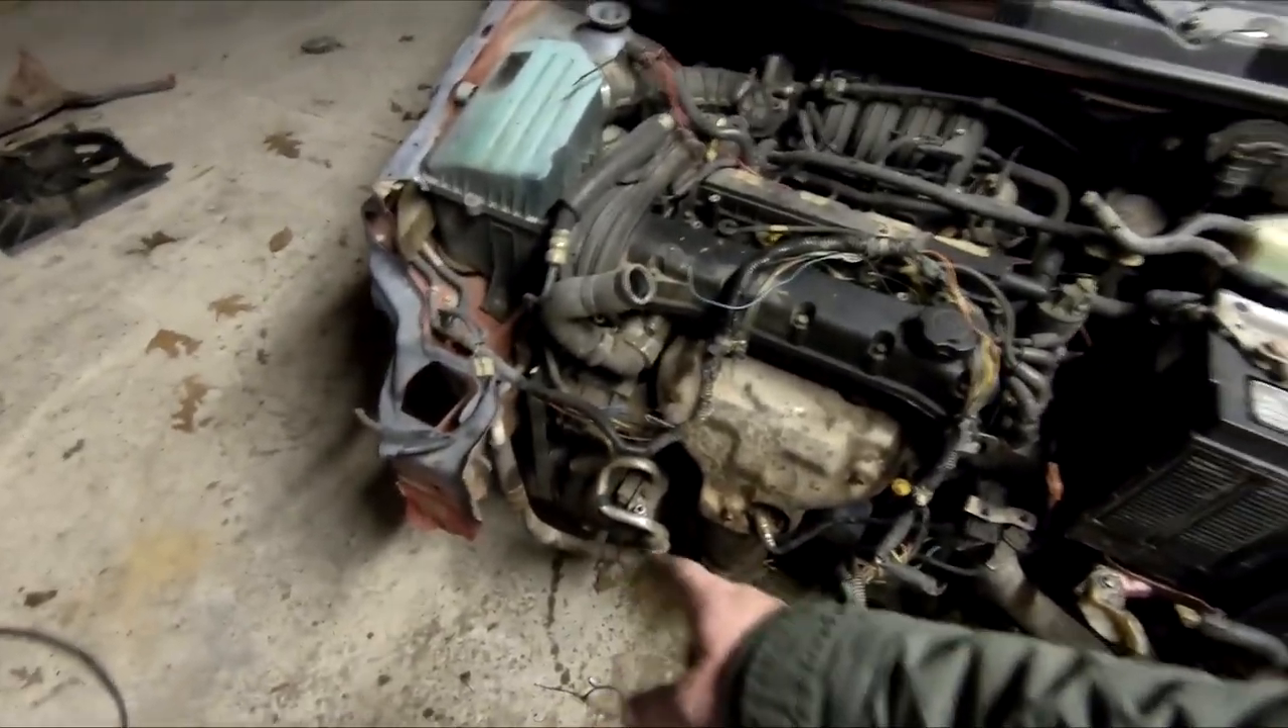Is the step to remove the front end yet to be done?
No.